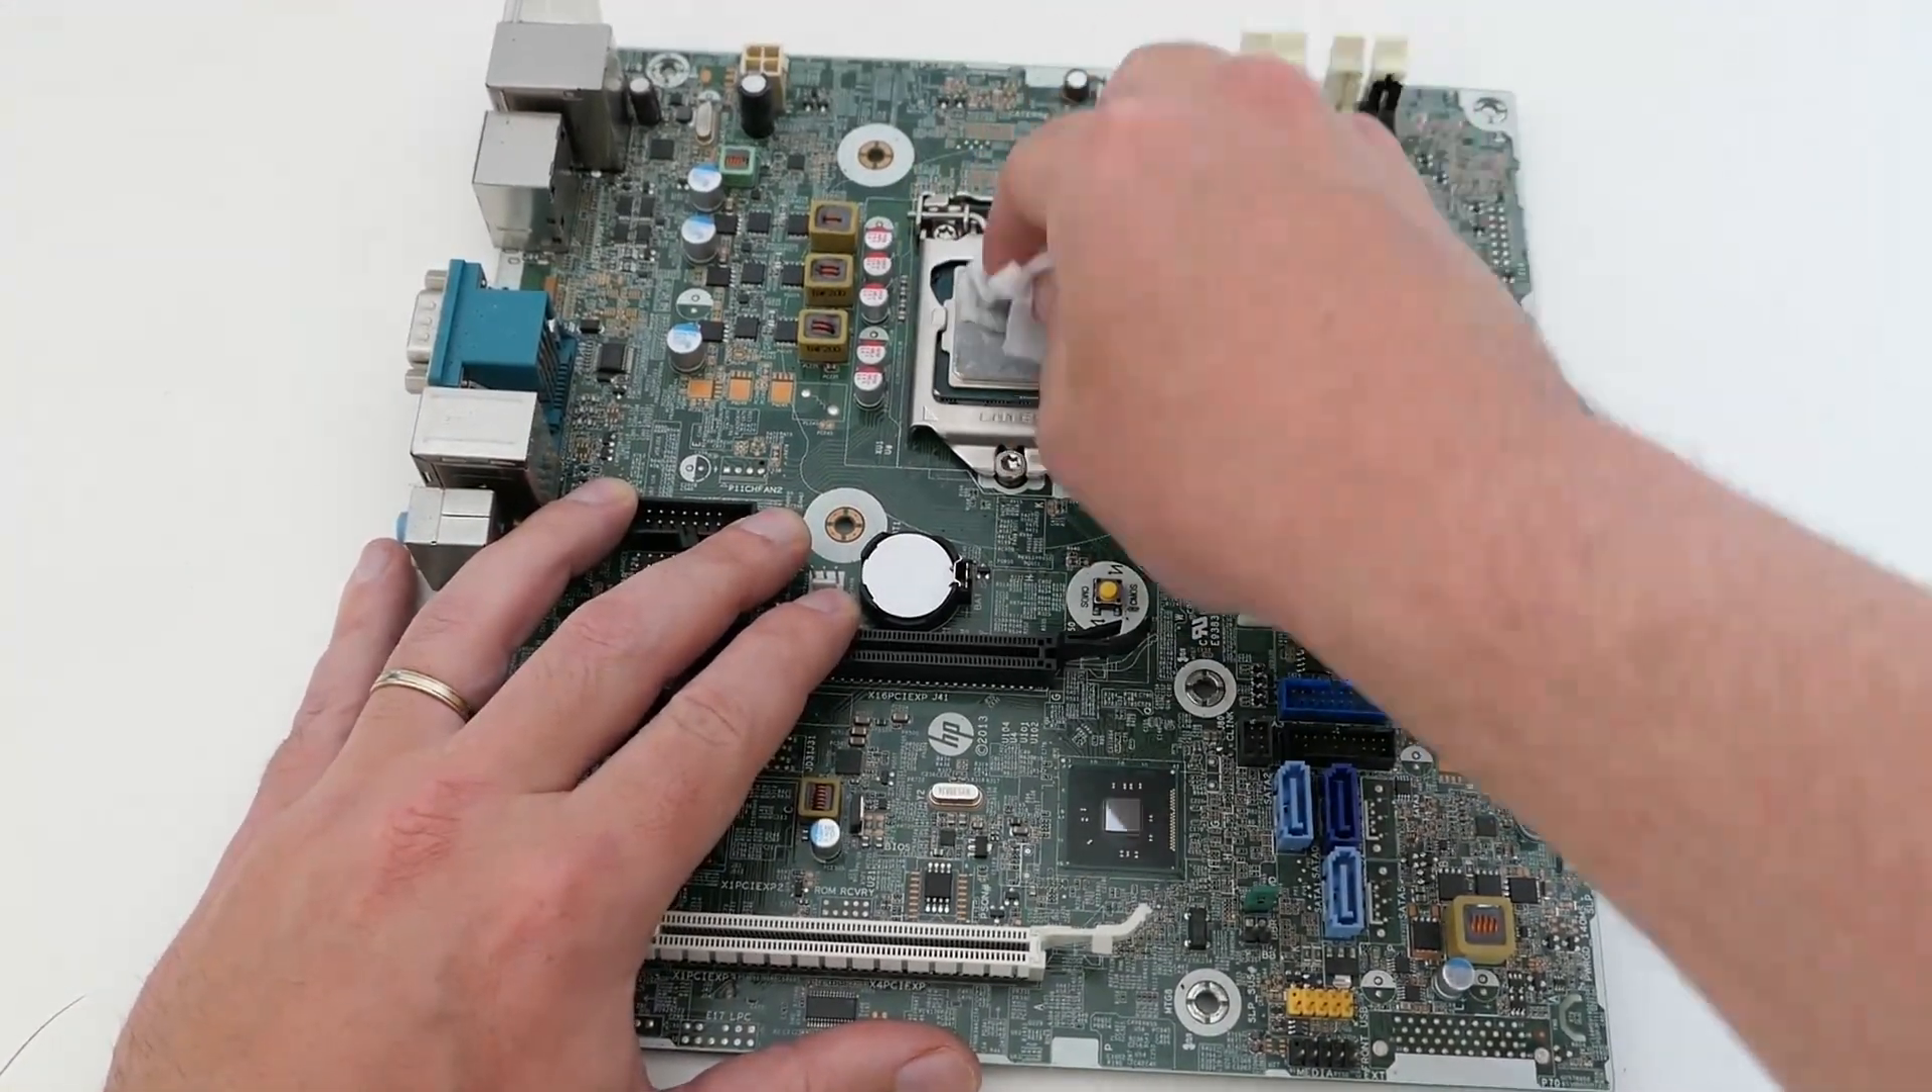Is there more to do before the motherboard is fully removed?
No.